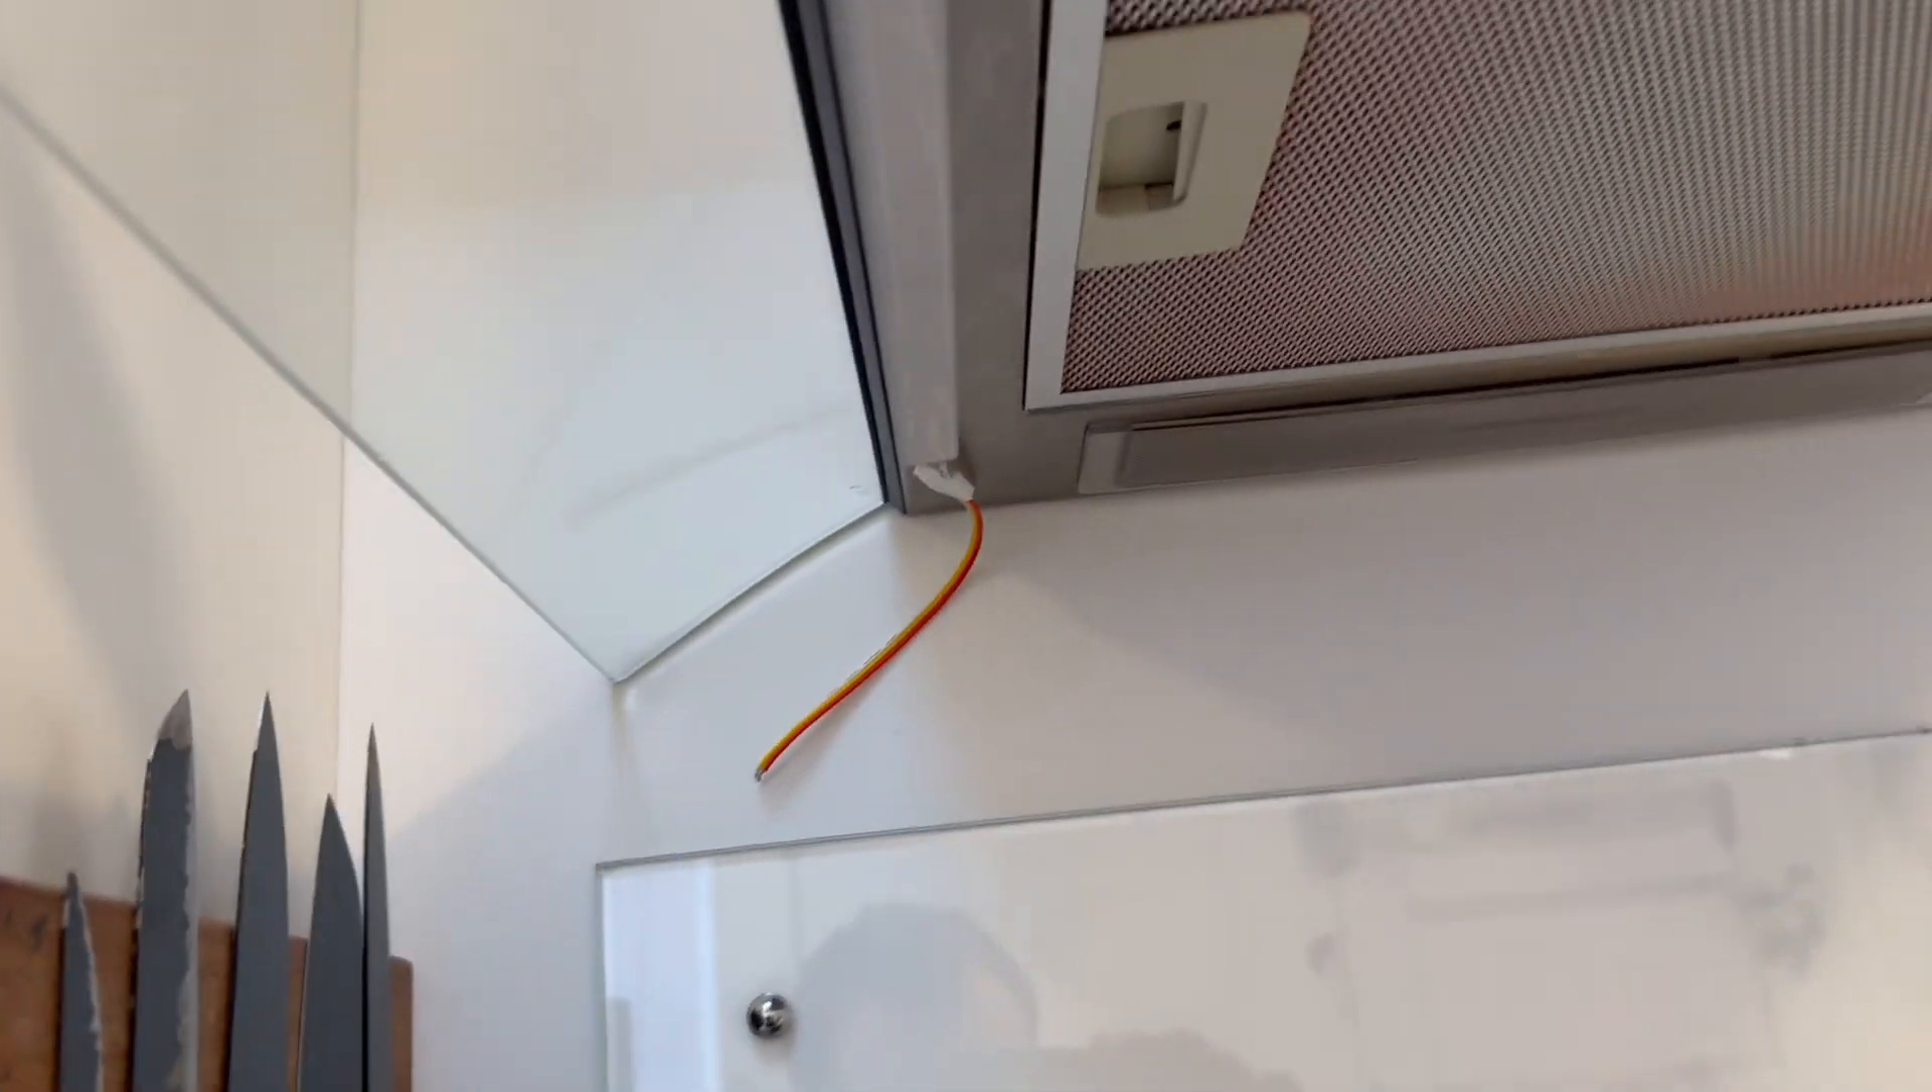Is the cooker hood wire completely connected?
No.